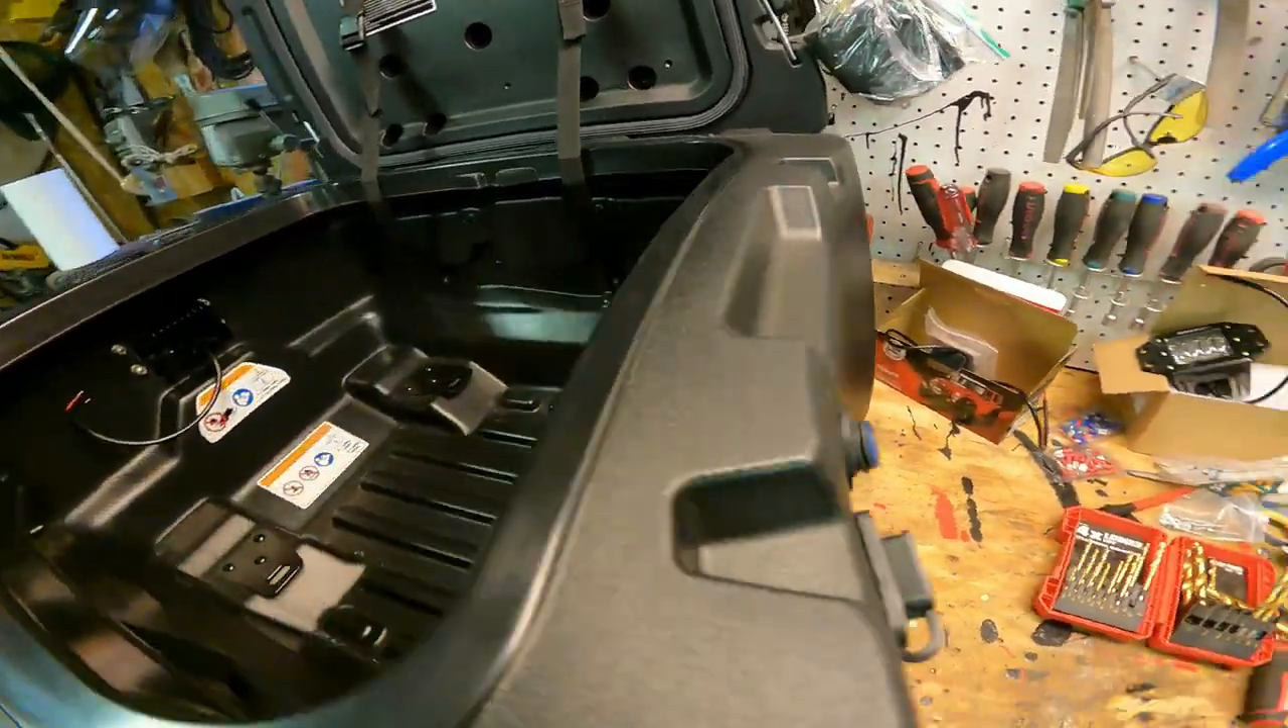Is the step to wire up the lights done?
No.